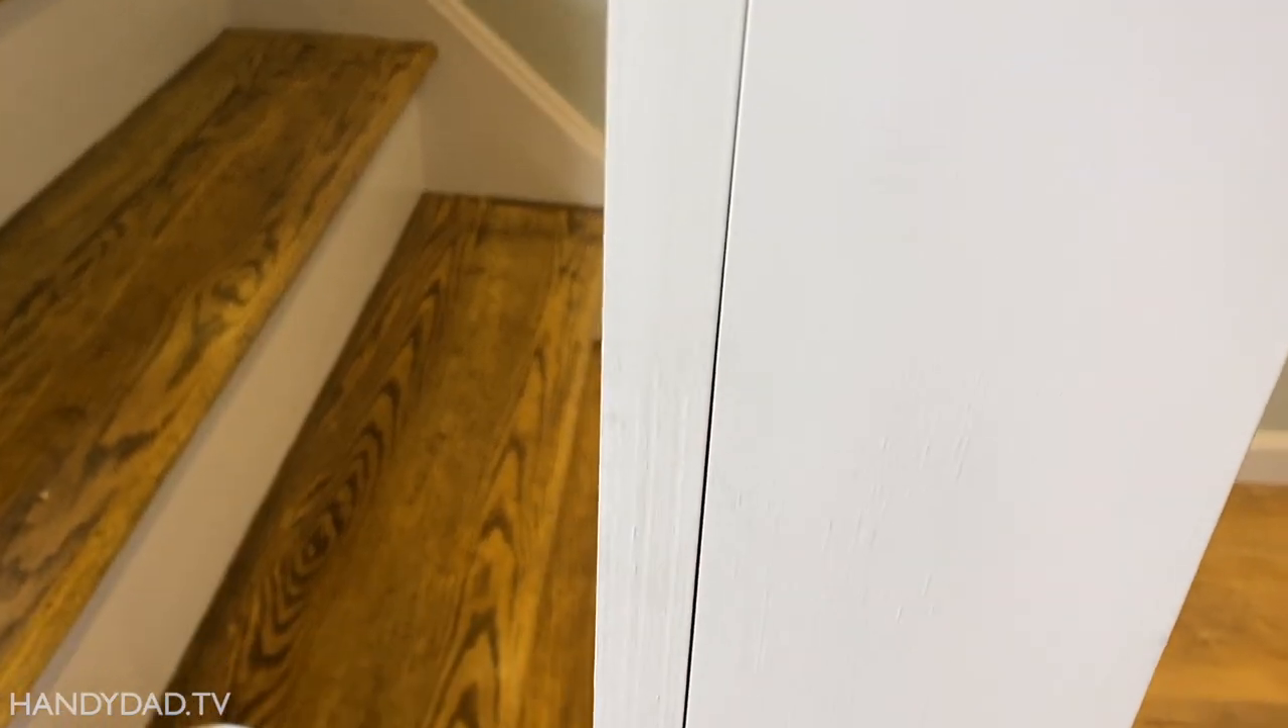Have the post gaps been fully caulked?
No.